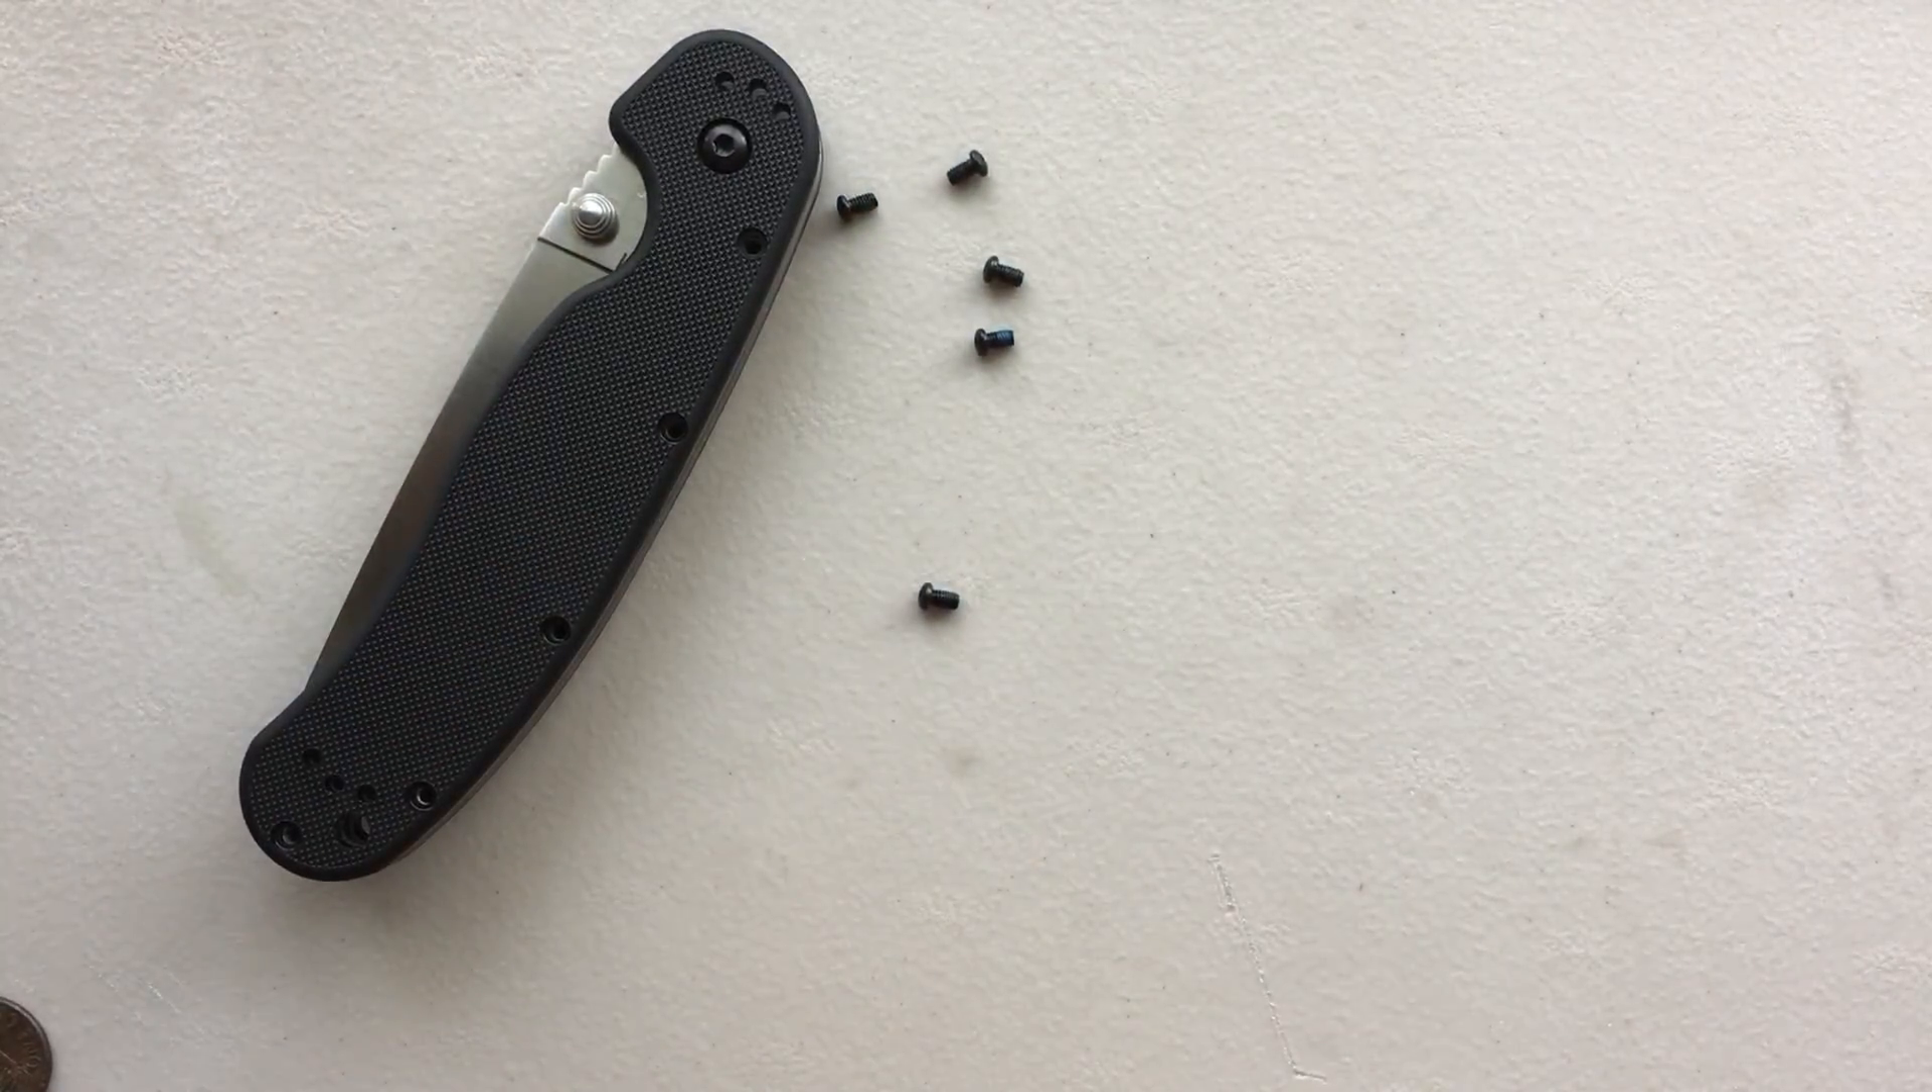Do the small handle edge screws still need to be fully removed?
No.